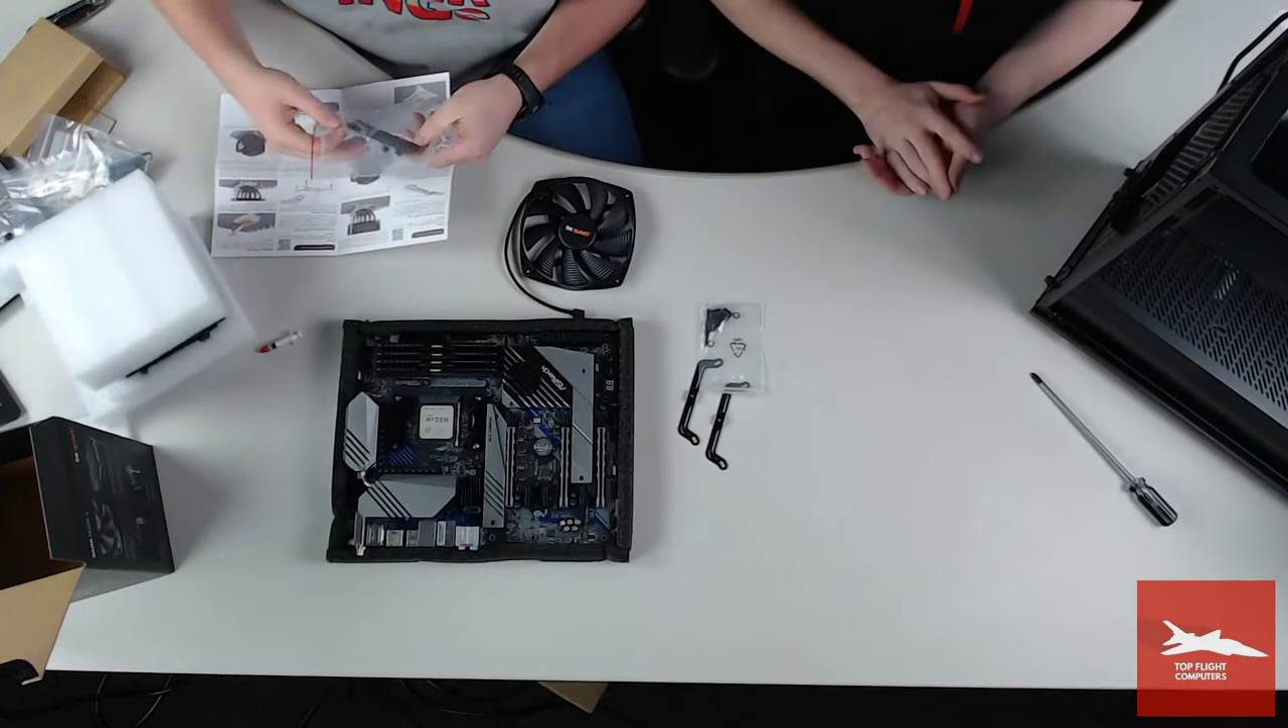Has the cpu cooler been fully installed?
No.